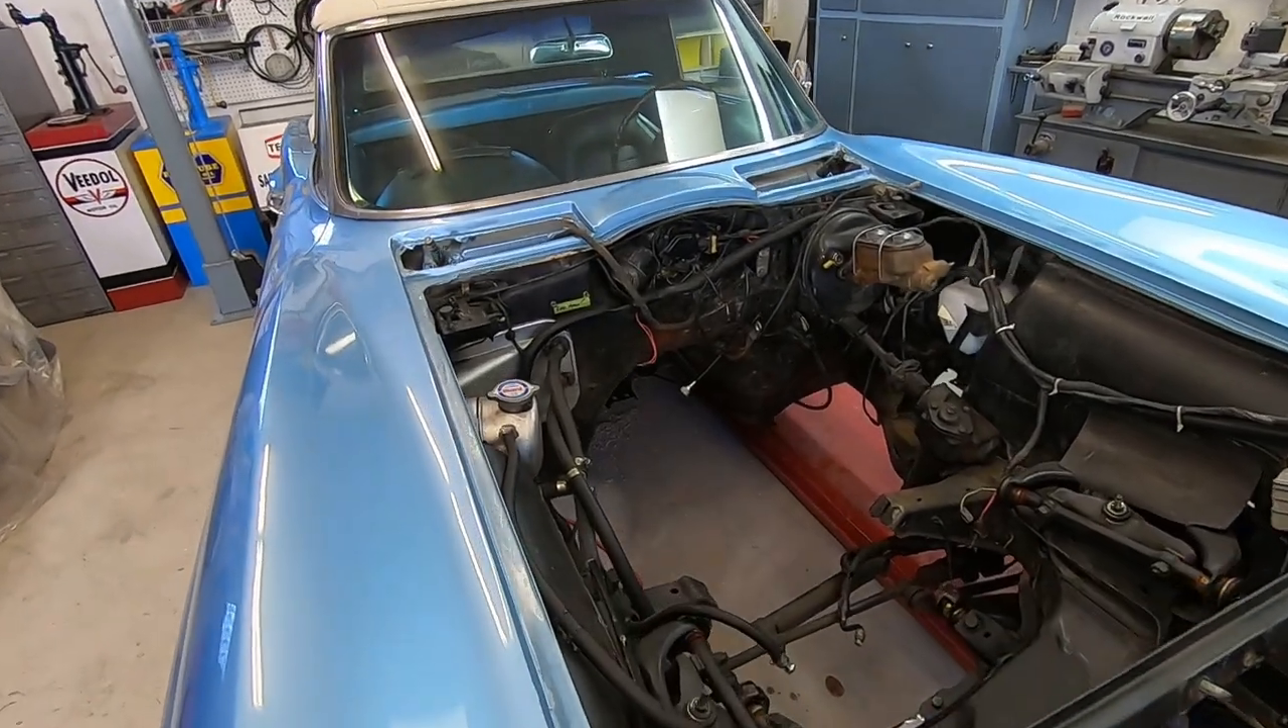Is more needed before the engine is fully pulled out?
No.